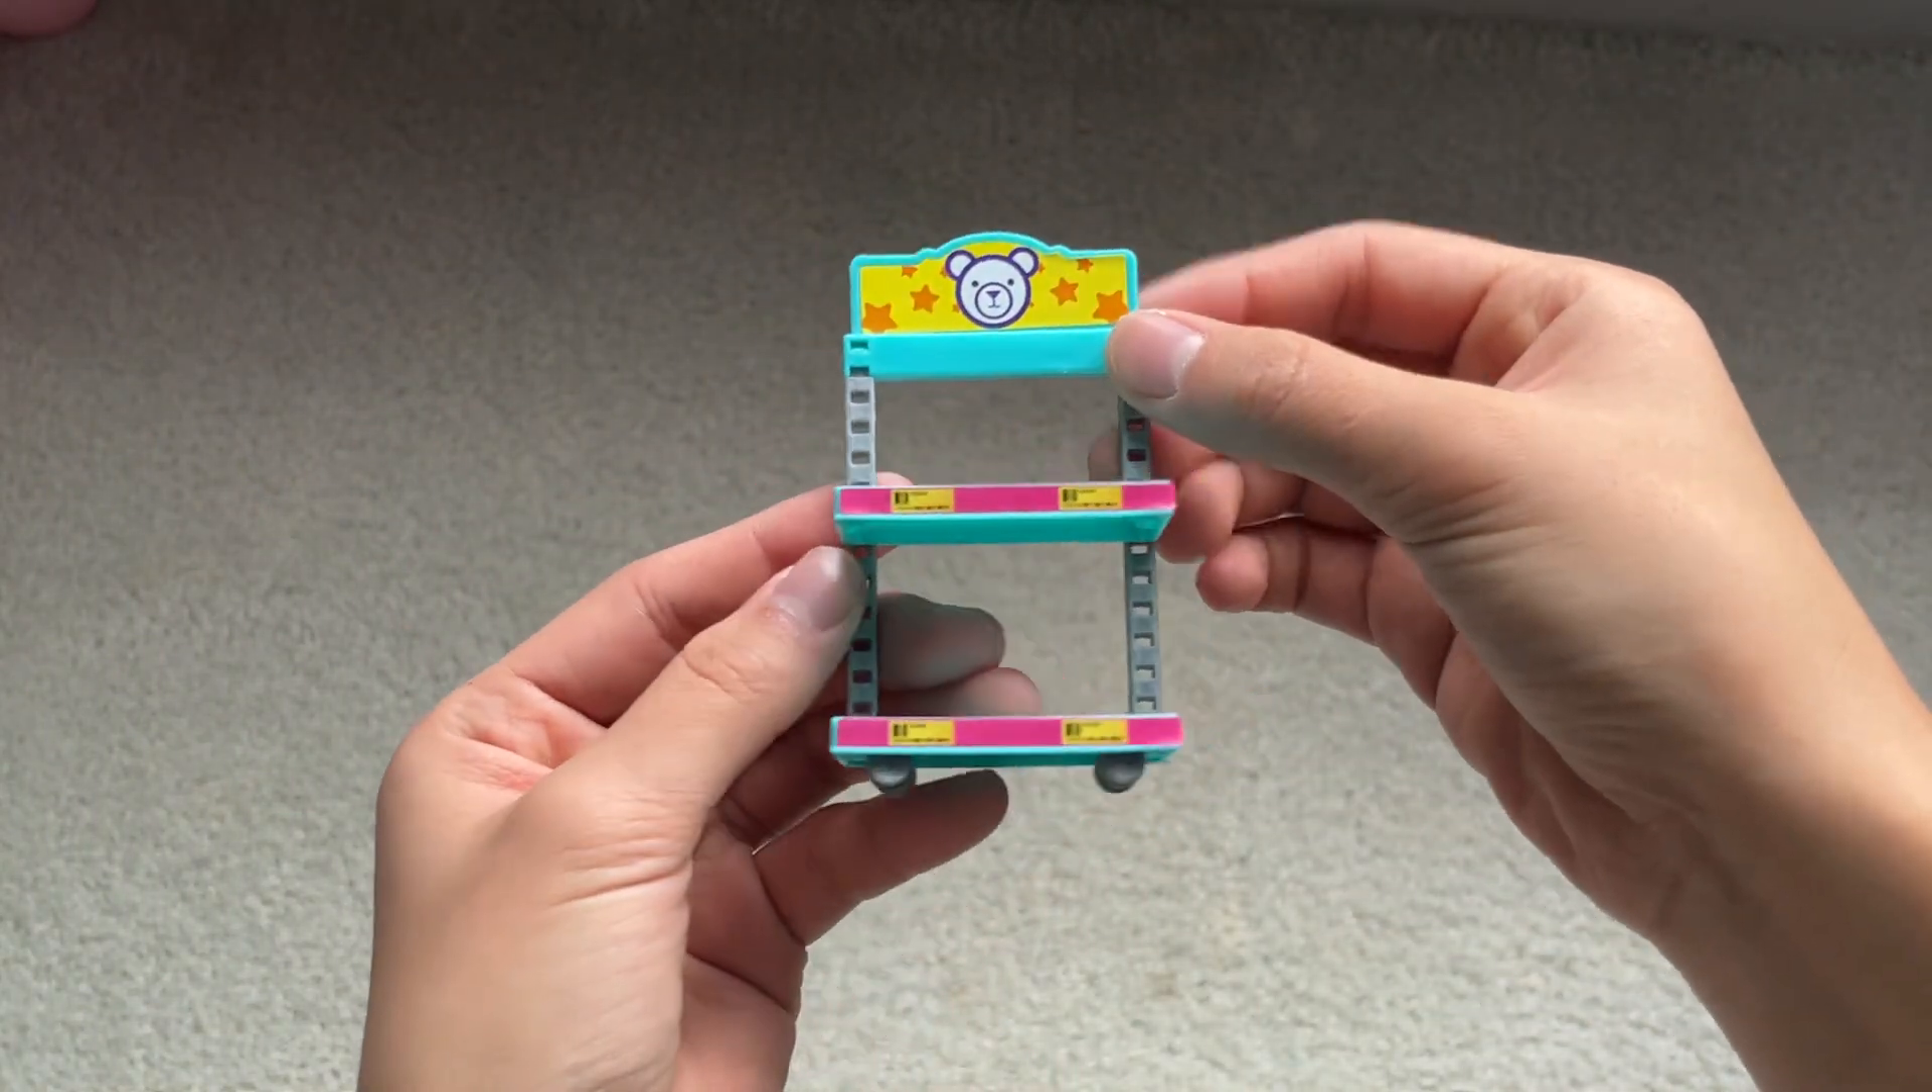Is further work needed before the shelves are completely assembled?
No.